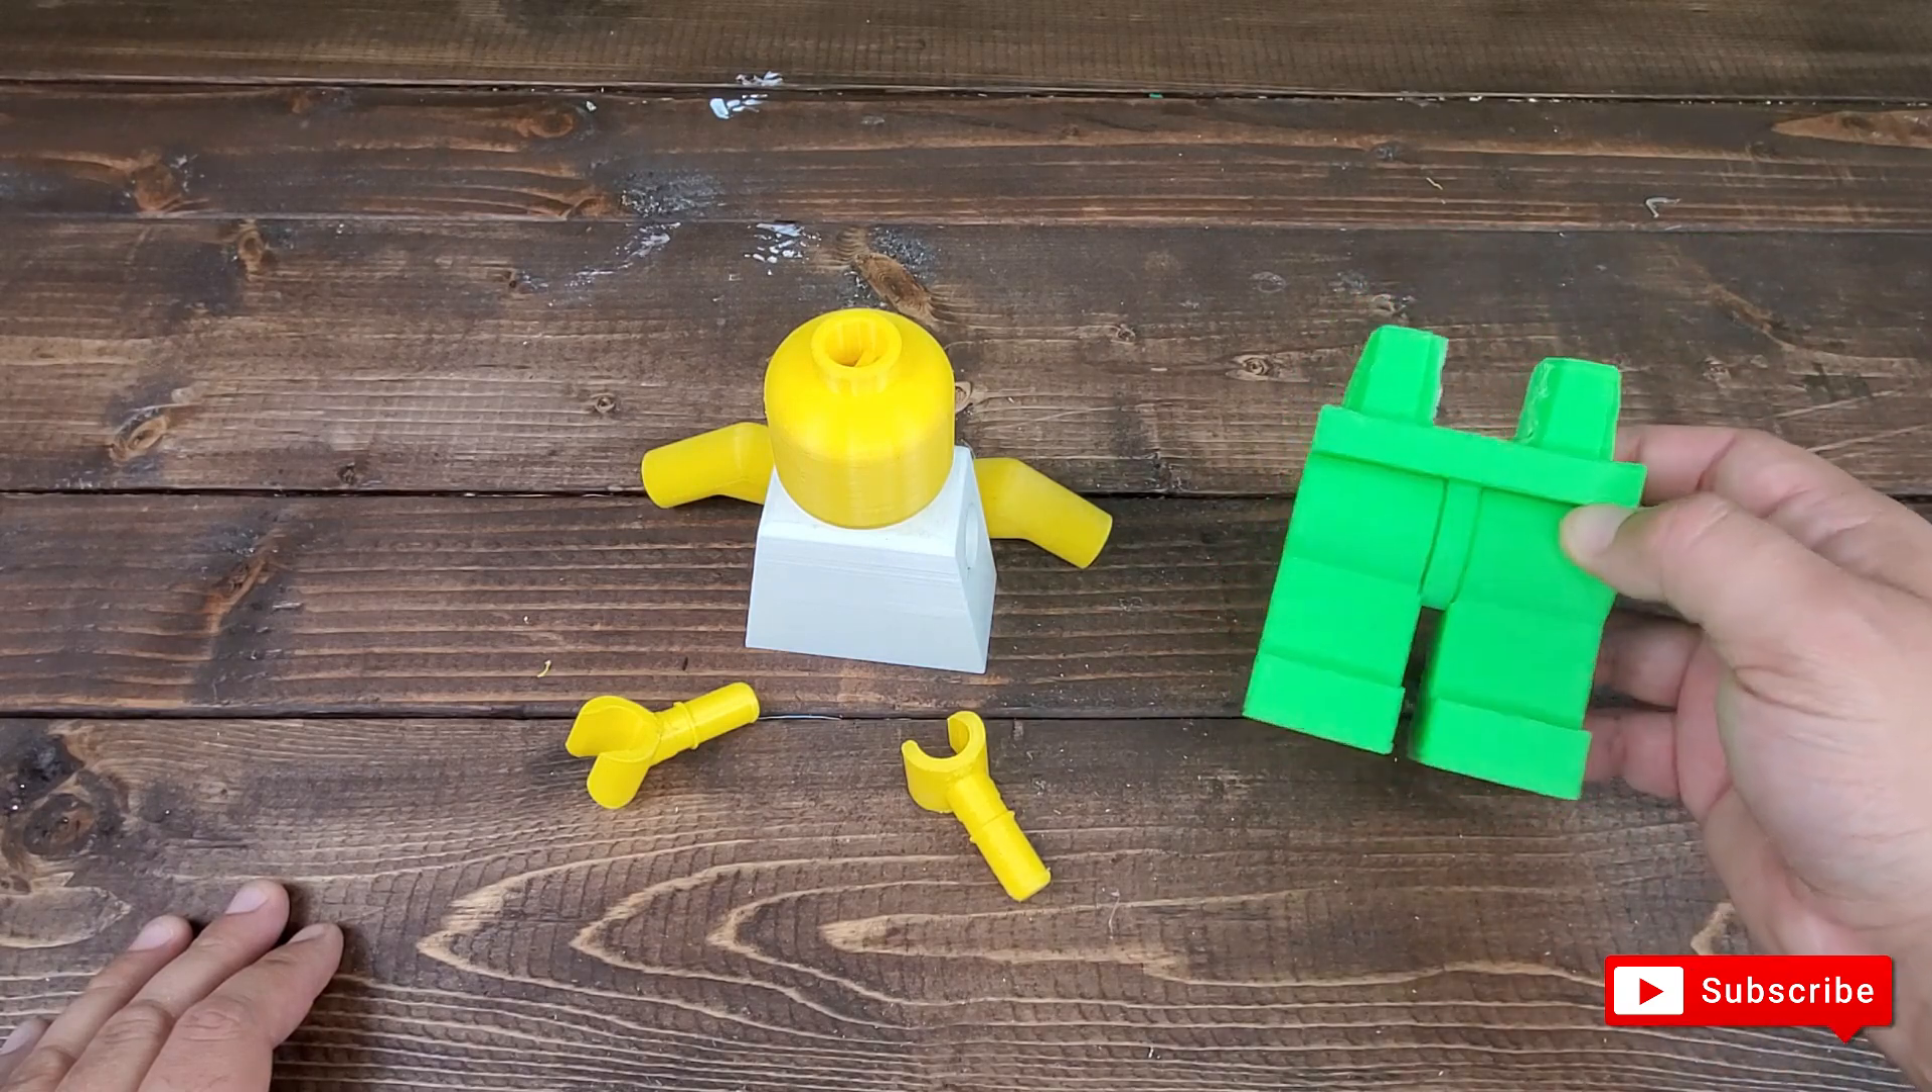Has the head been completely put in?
Yes.